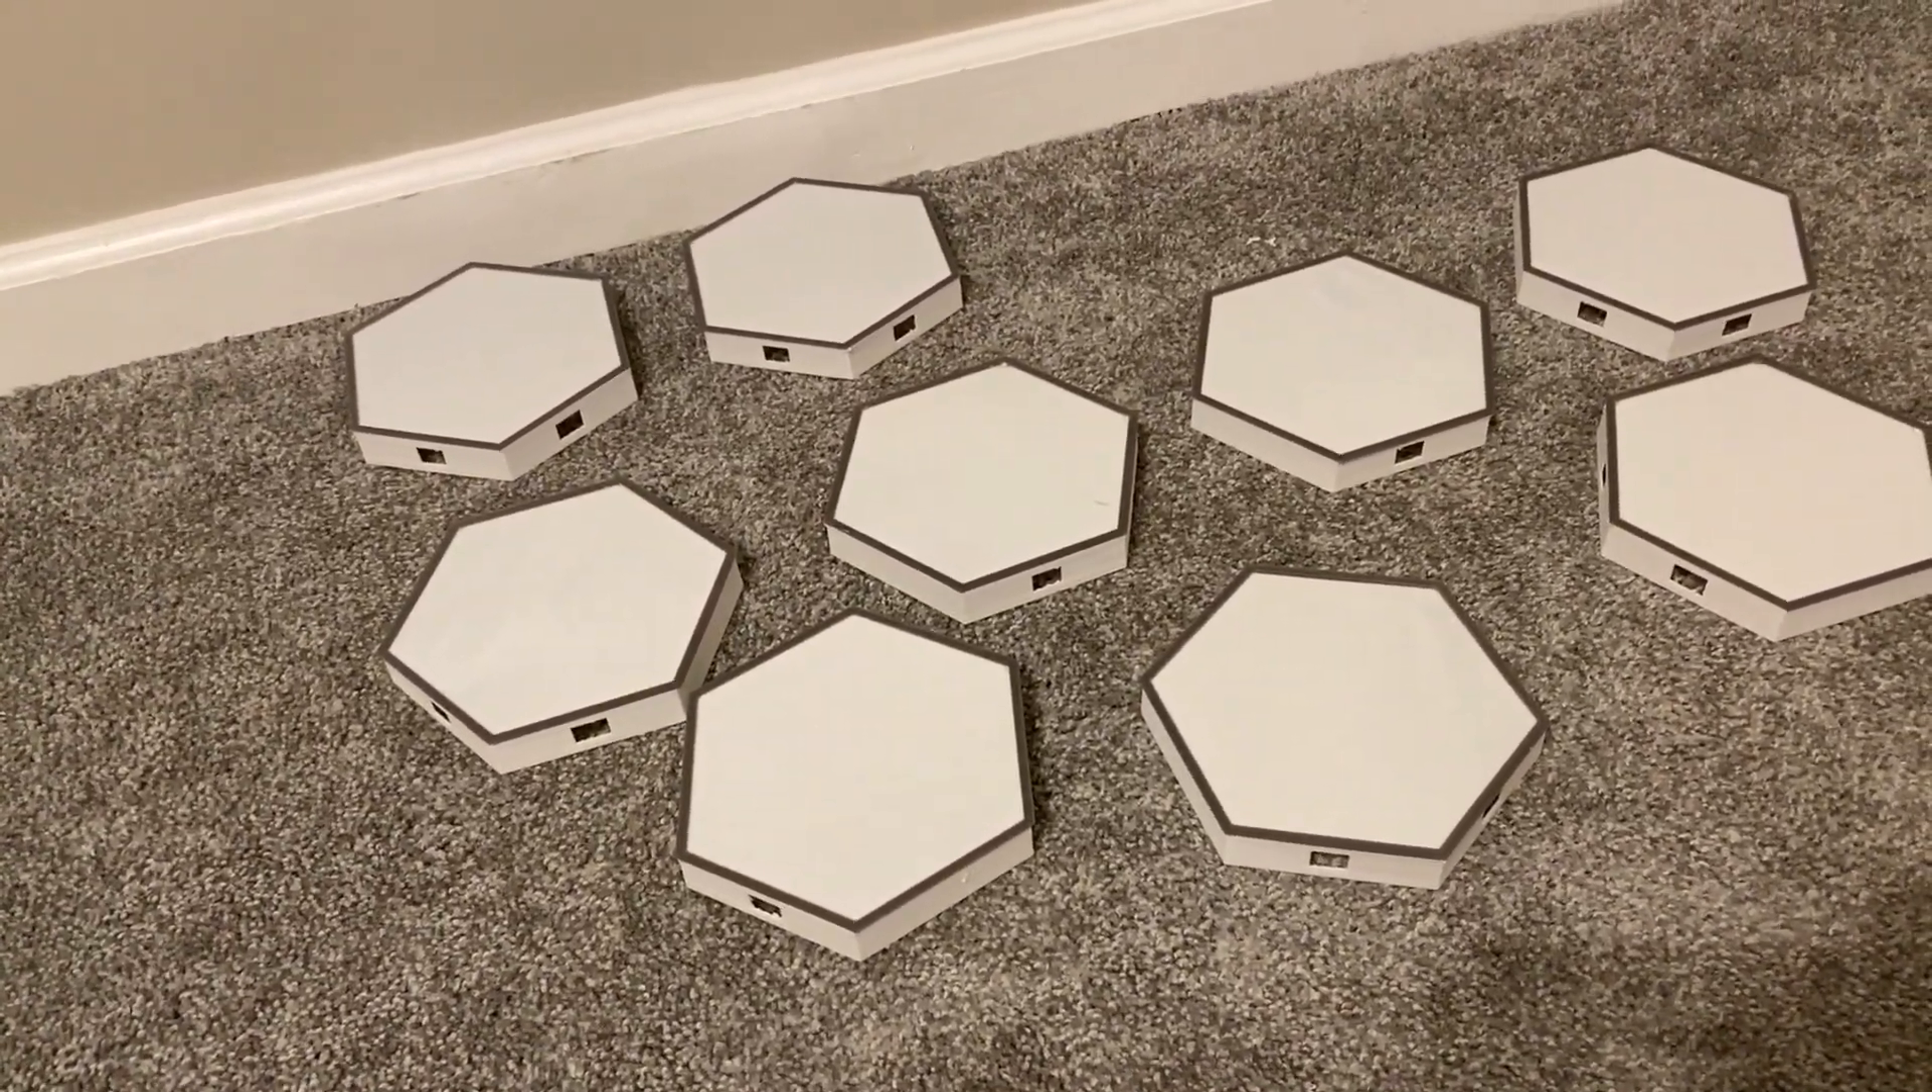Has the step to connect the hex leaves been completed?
No.